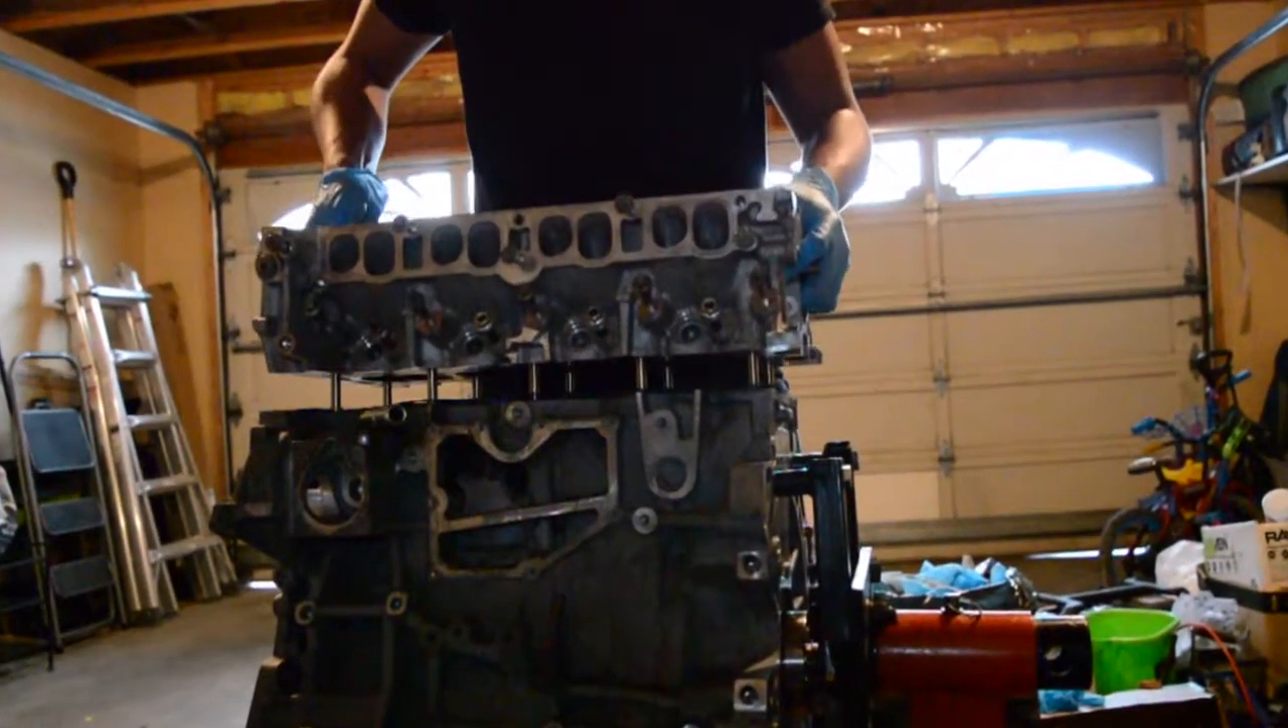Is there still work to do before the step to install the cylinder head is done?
Yes.